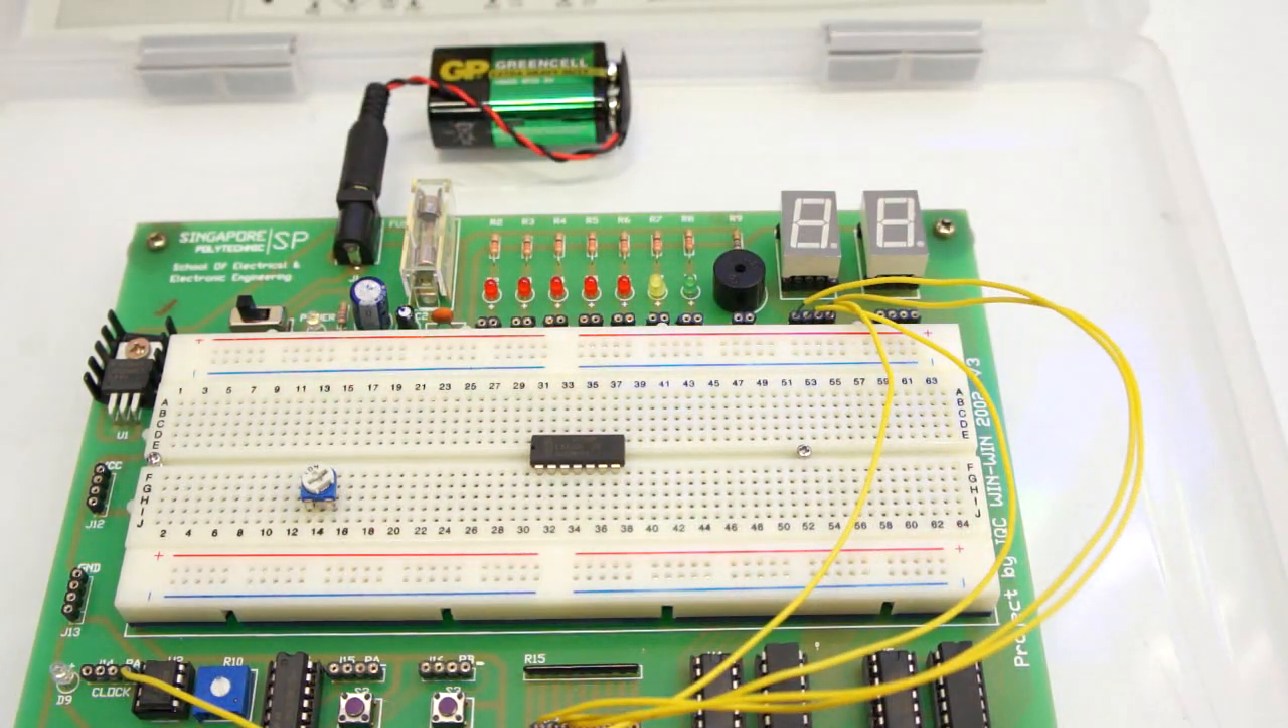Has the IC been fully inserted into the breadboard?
Yes.